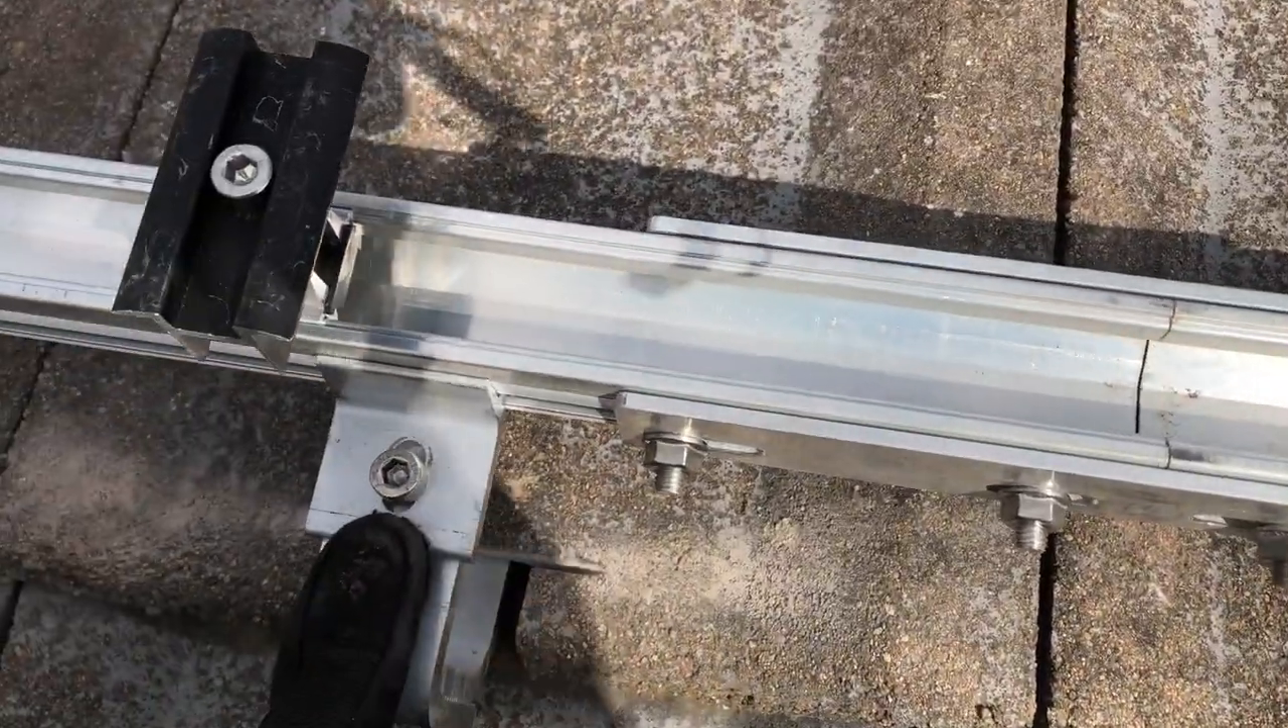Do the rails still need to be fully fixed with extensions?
No.